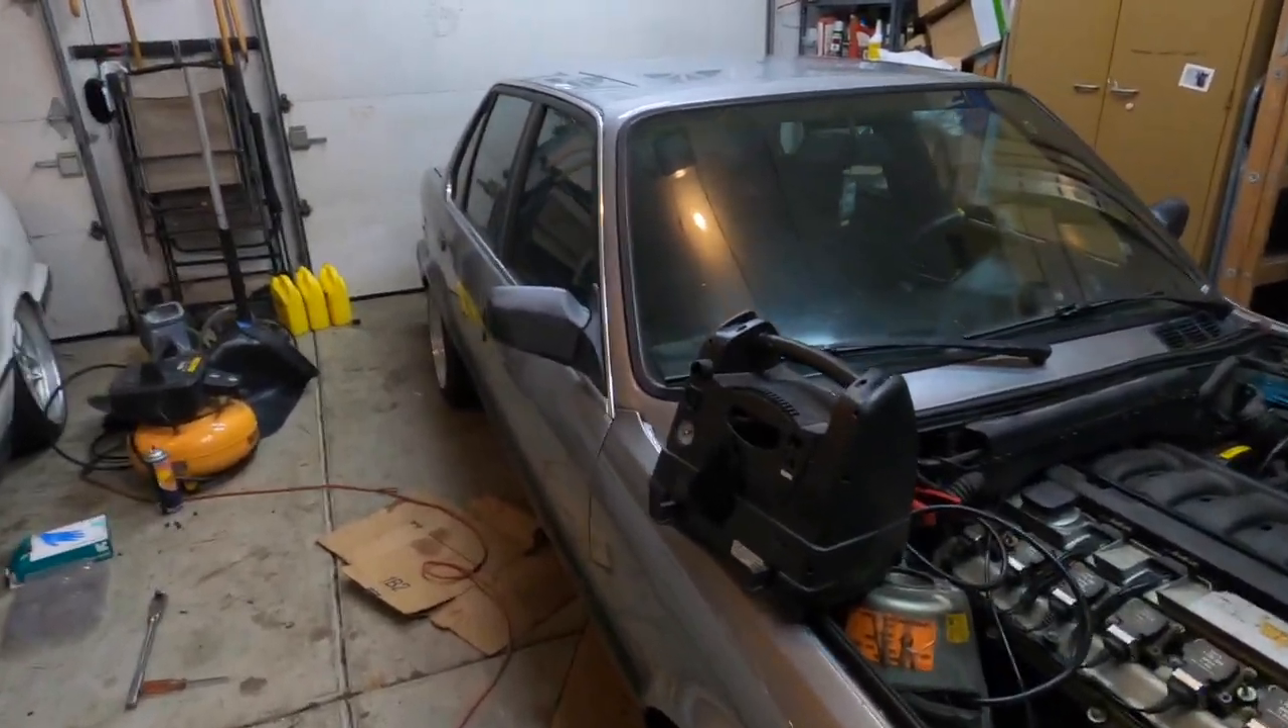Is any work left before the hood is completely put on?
Yes.